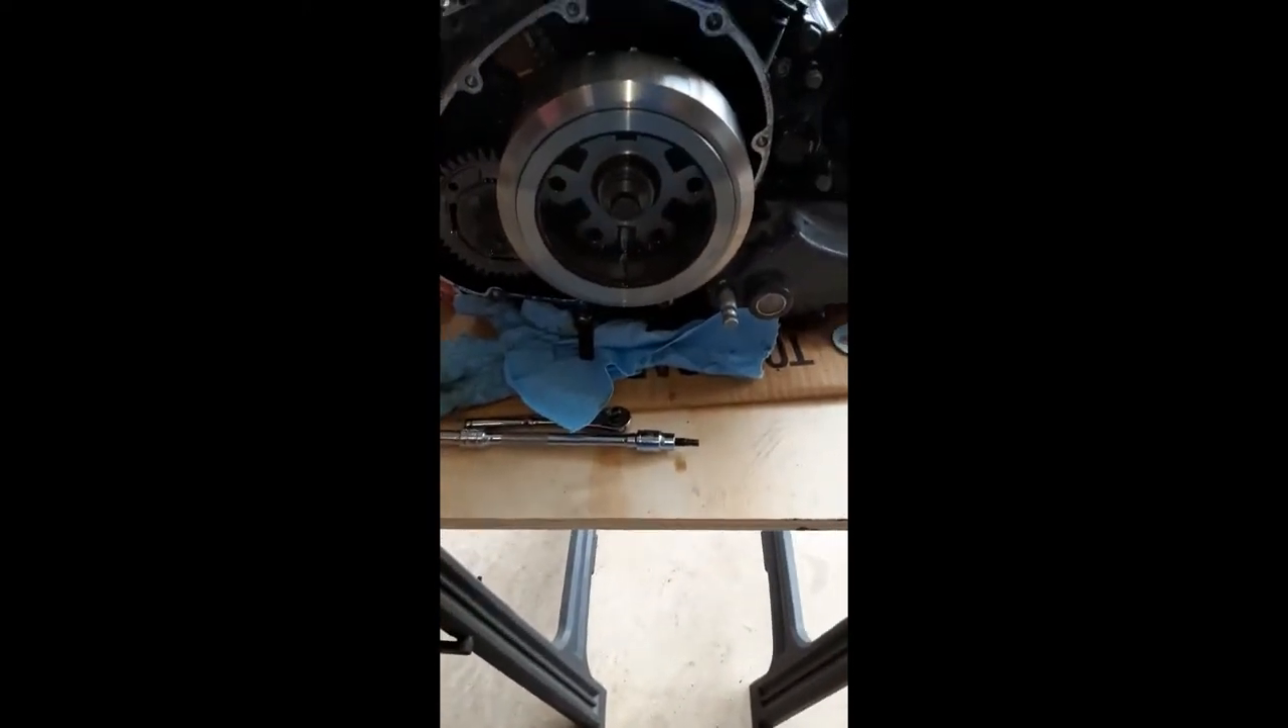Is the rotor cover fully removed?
Yes.